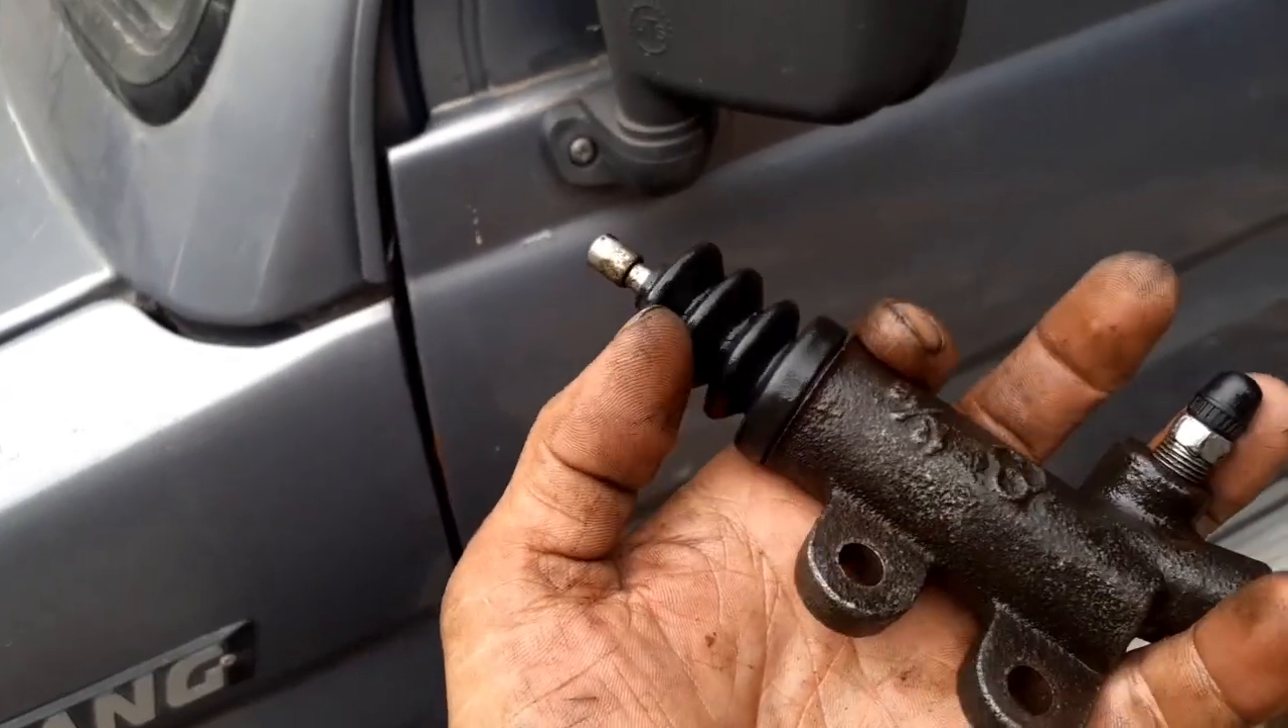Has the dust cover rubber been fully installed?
Yes.